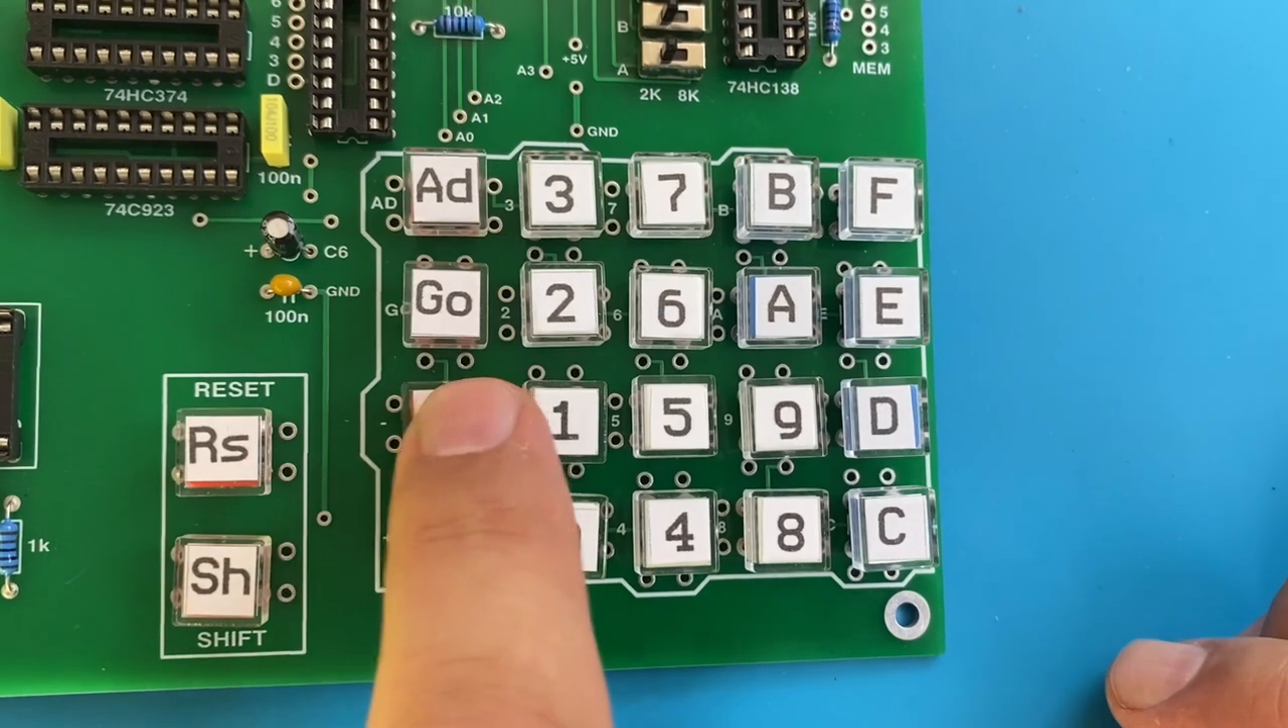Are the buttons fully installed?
Yes.